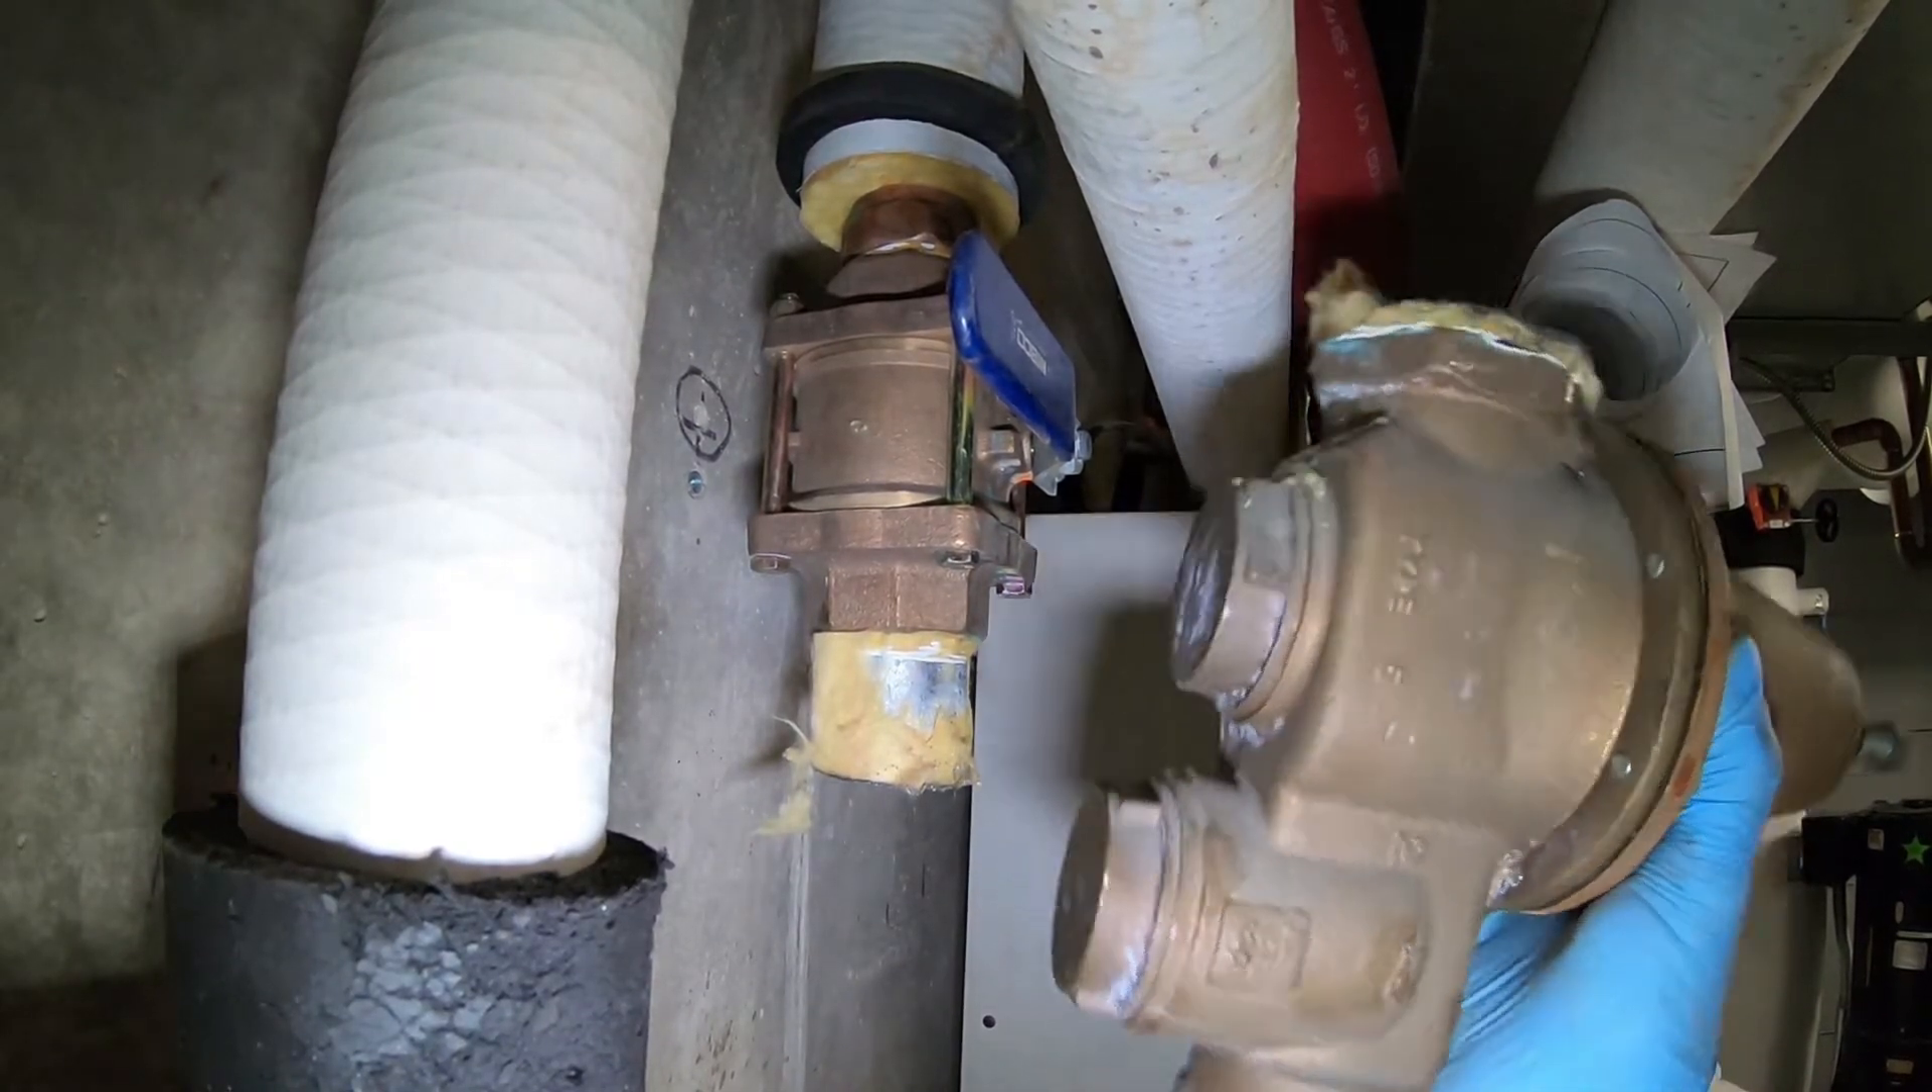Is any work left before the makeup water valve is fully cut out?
No.